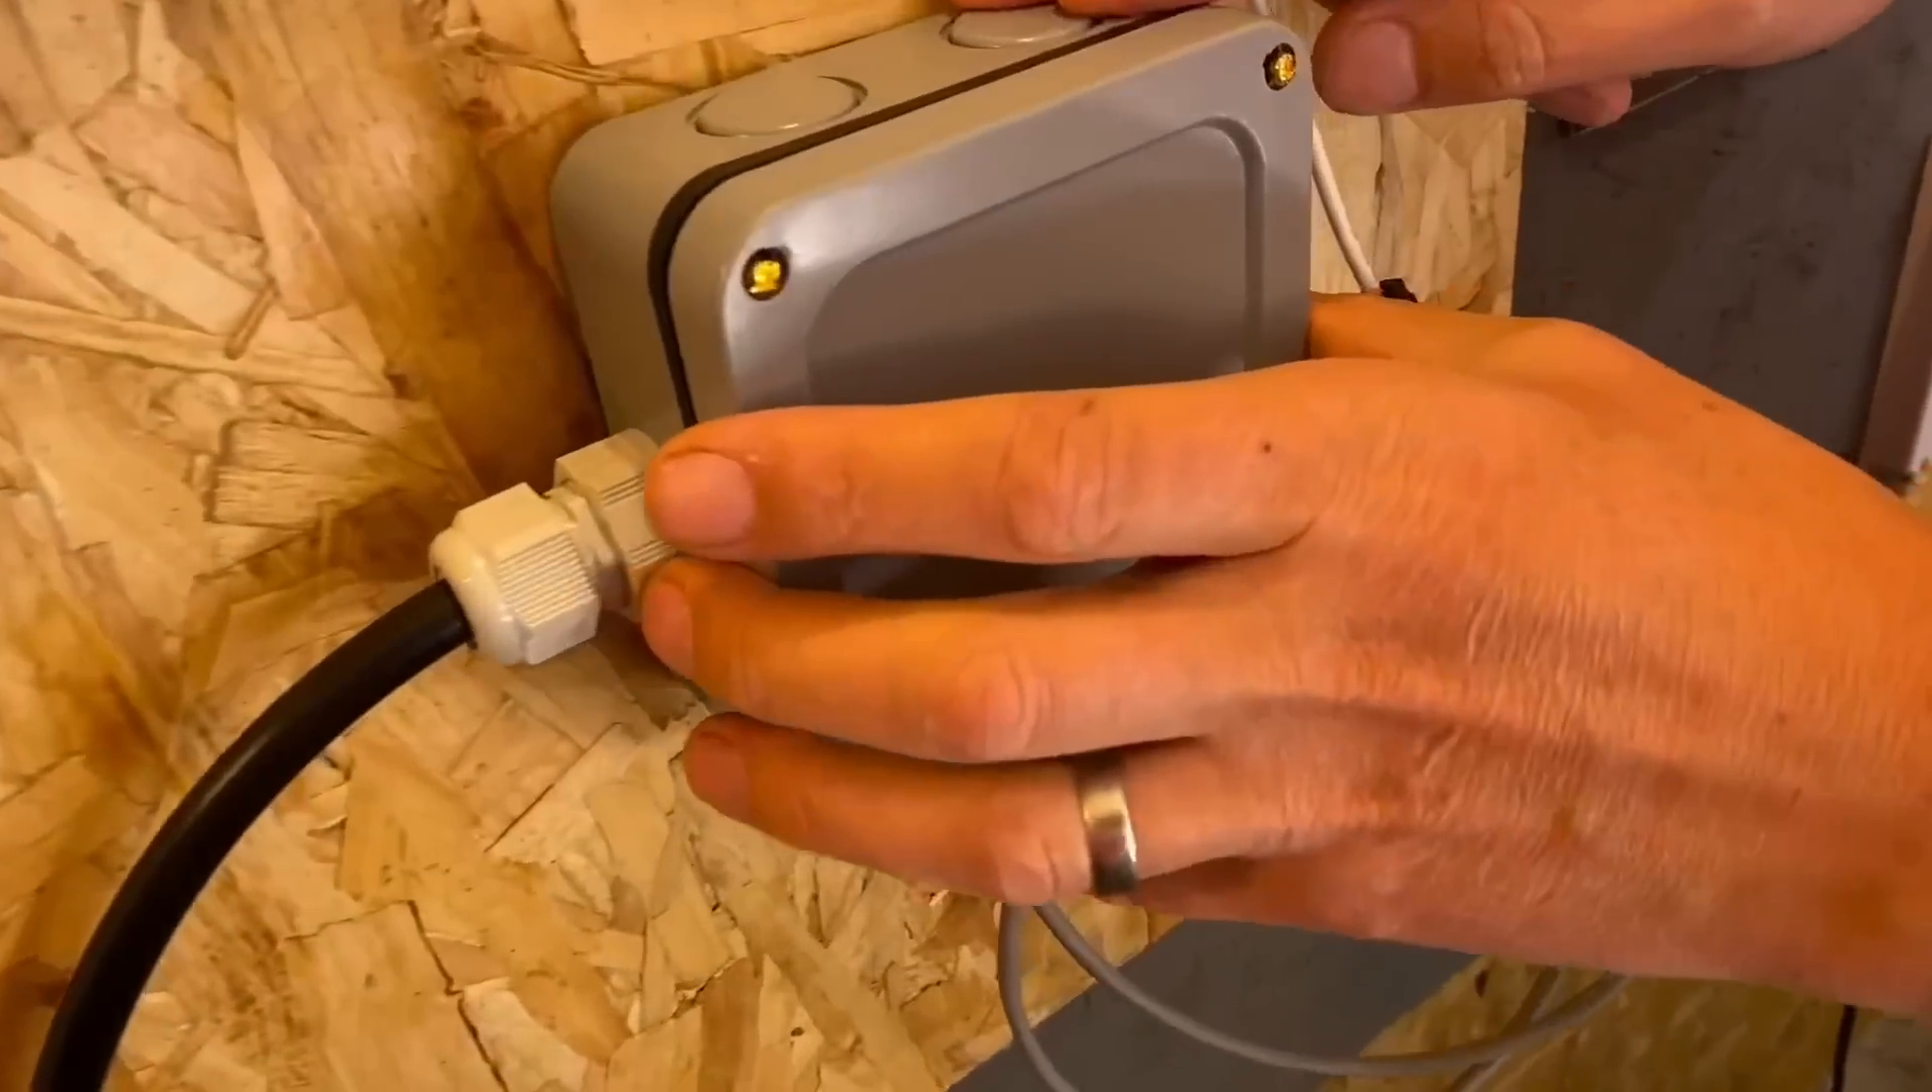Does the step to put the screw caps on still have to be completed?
Yes.